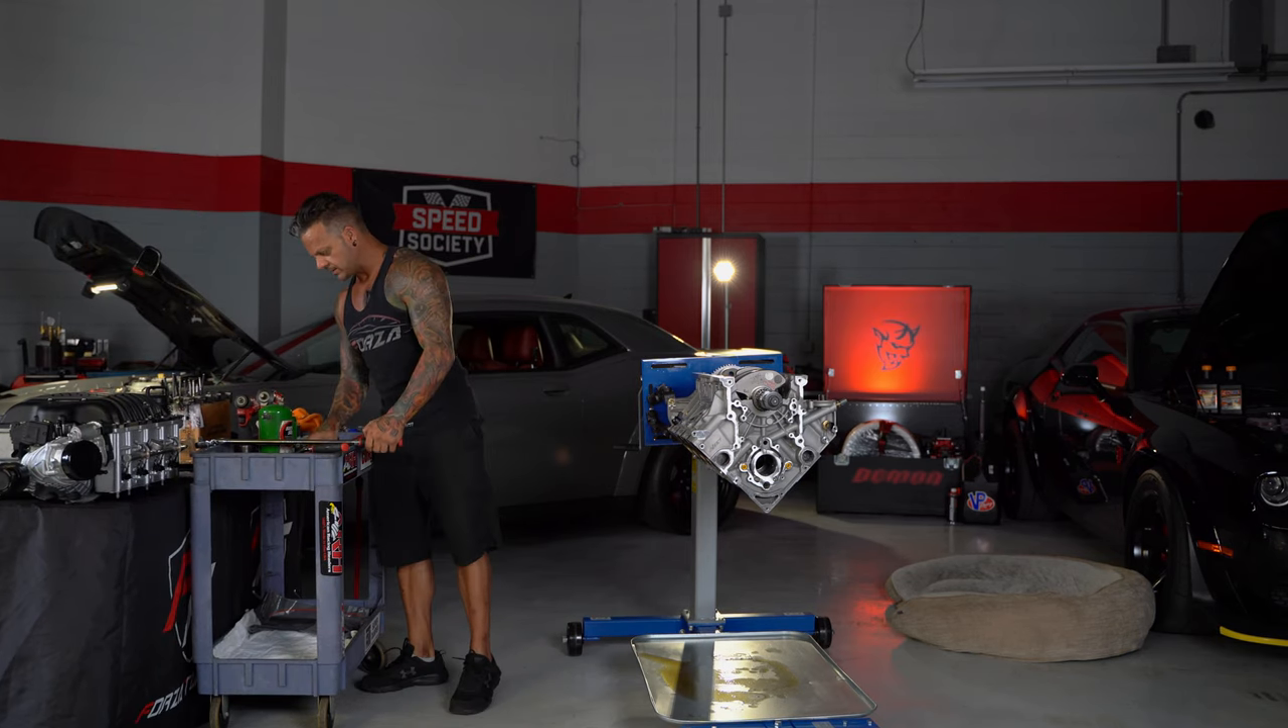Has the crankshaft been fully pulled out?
No.